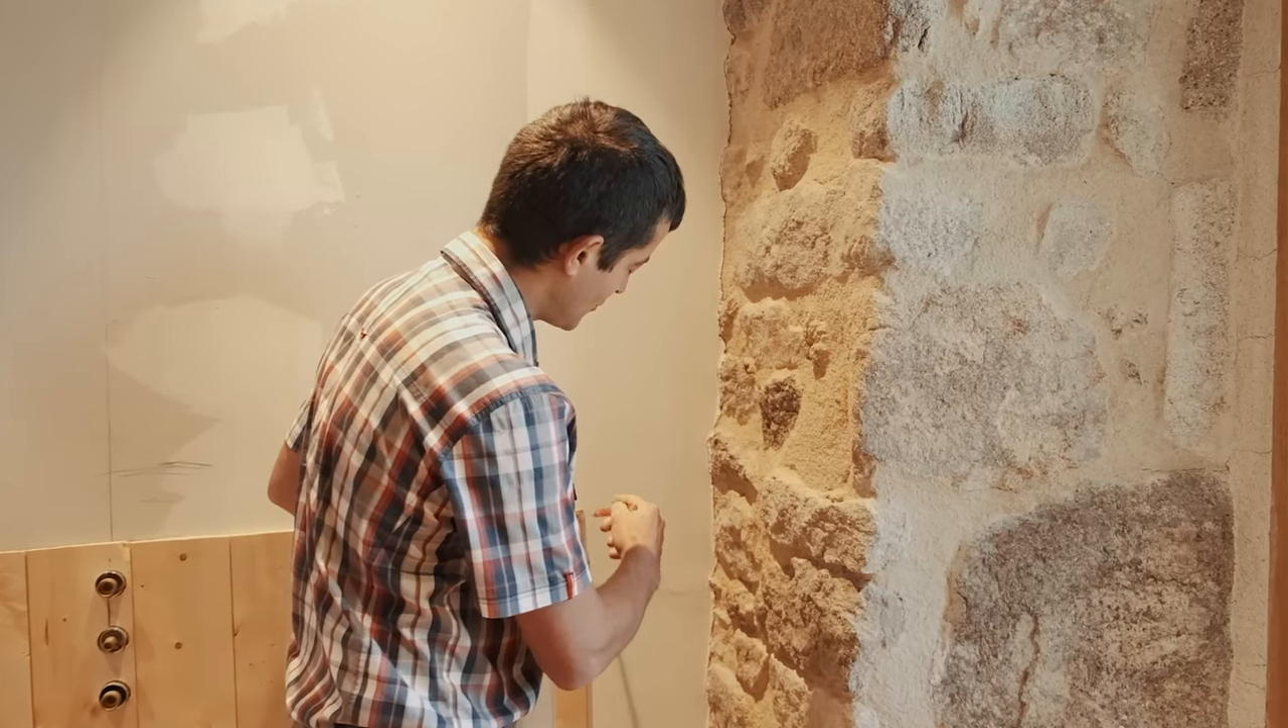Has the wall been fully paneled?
No.